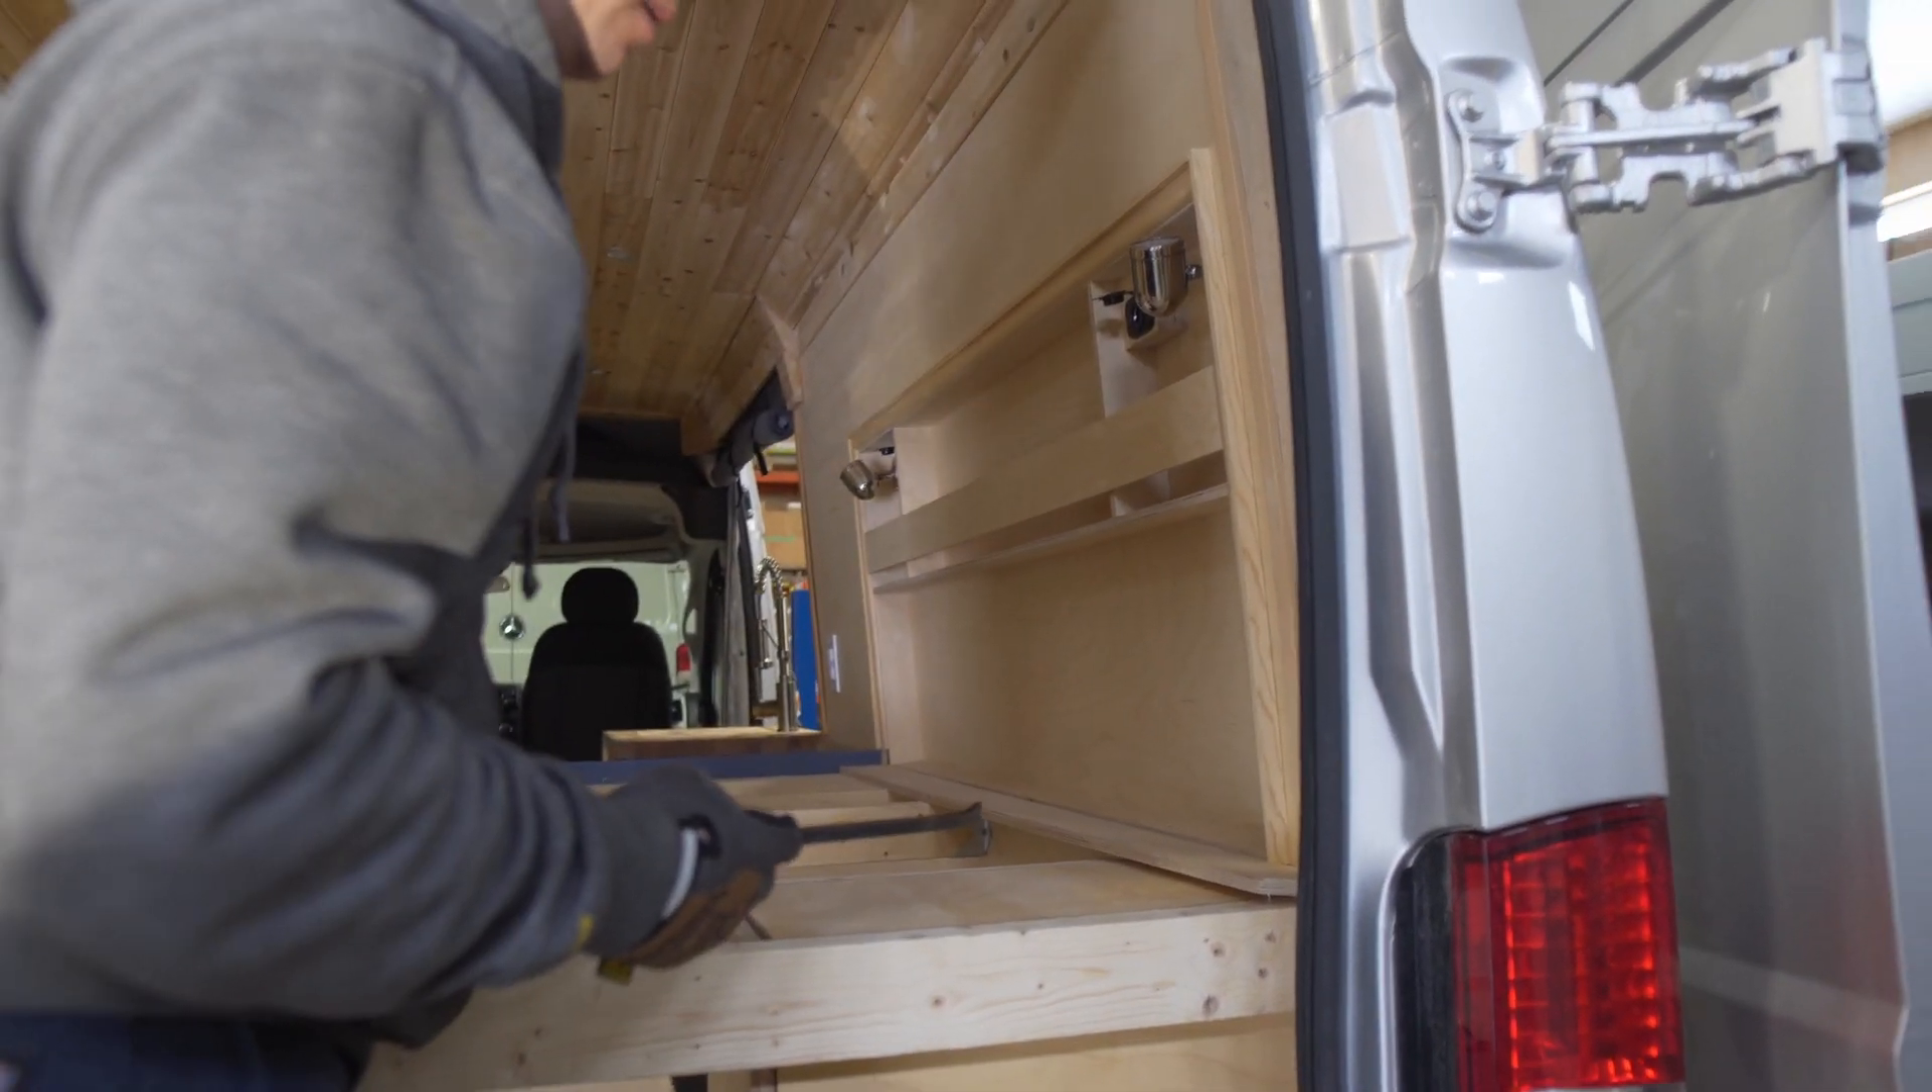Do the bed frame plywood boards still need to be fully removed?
Yes.